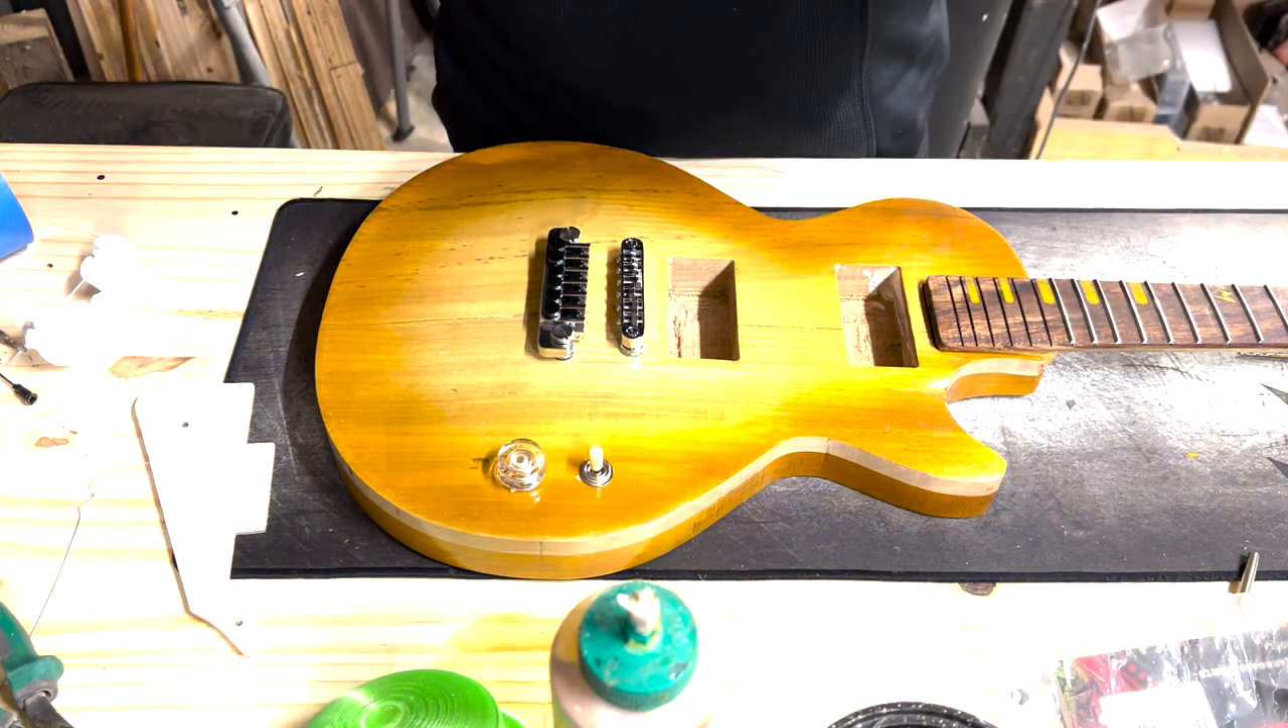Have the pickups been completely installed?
No.